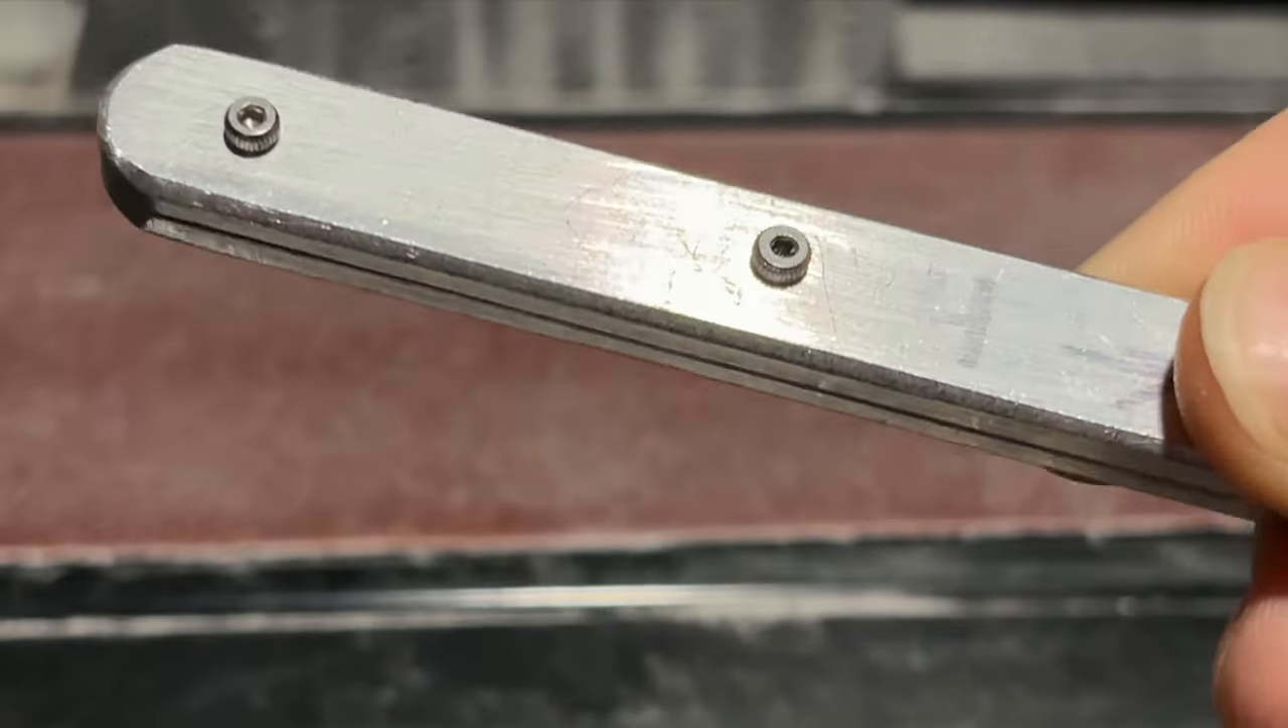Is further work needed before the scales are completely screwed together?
No.